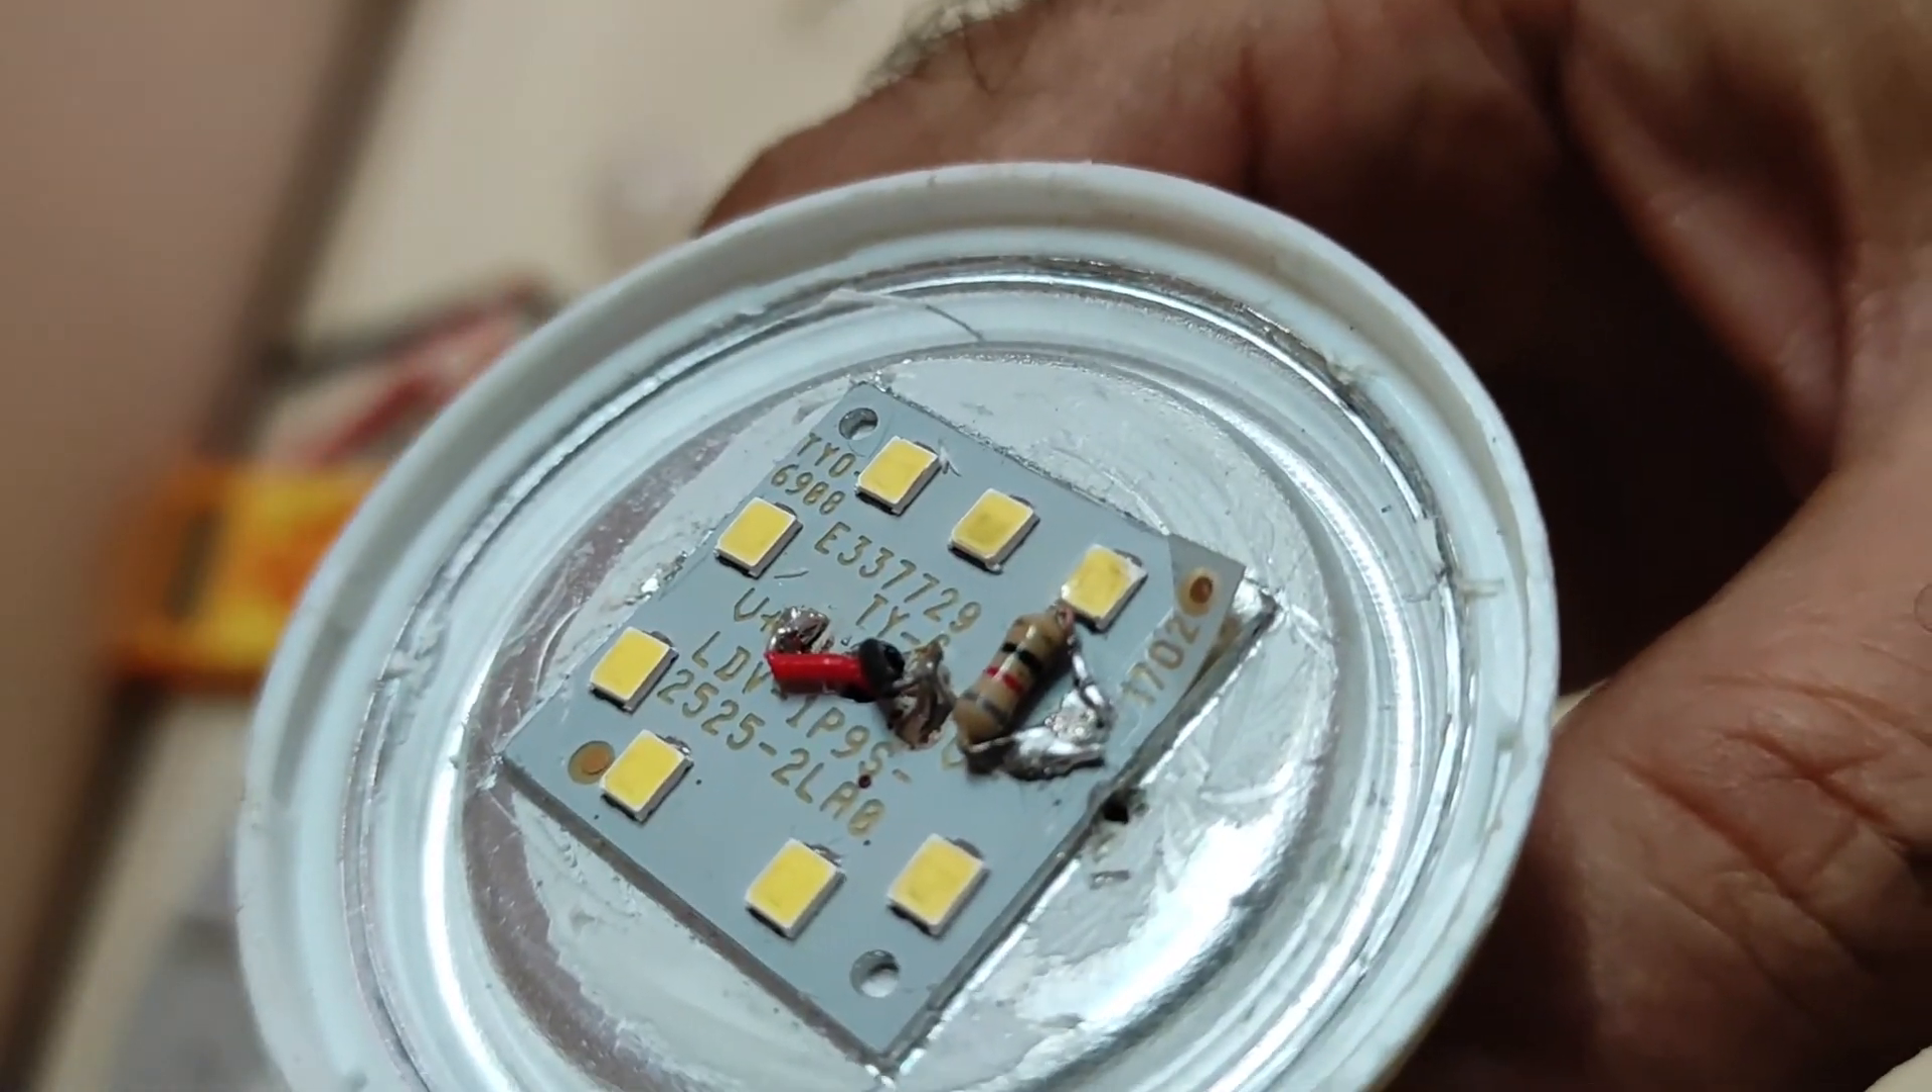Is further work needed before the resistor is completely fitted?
No.